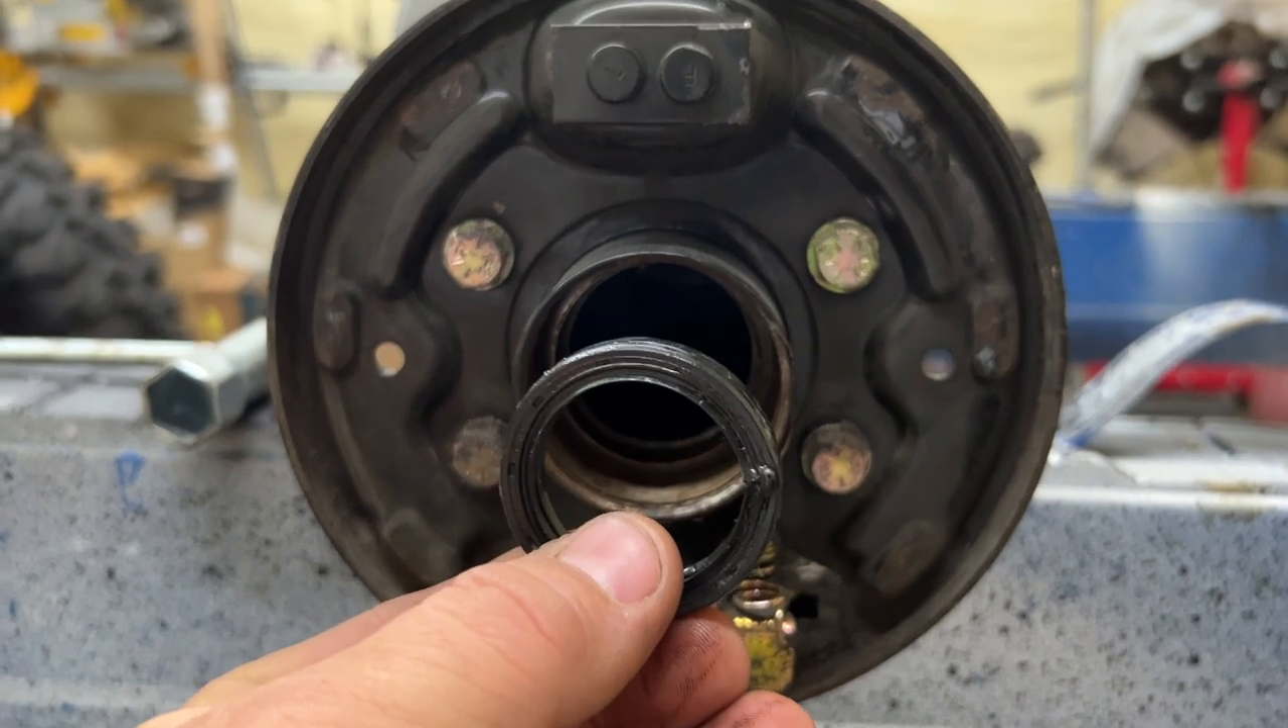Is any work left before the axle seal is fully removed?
No.